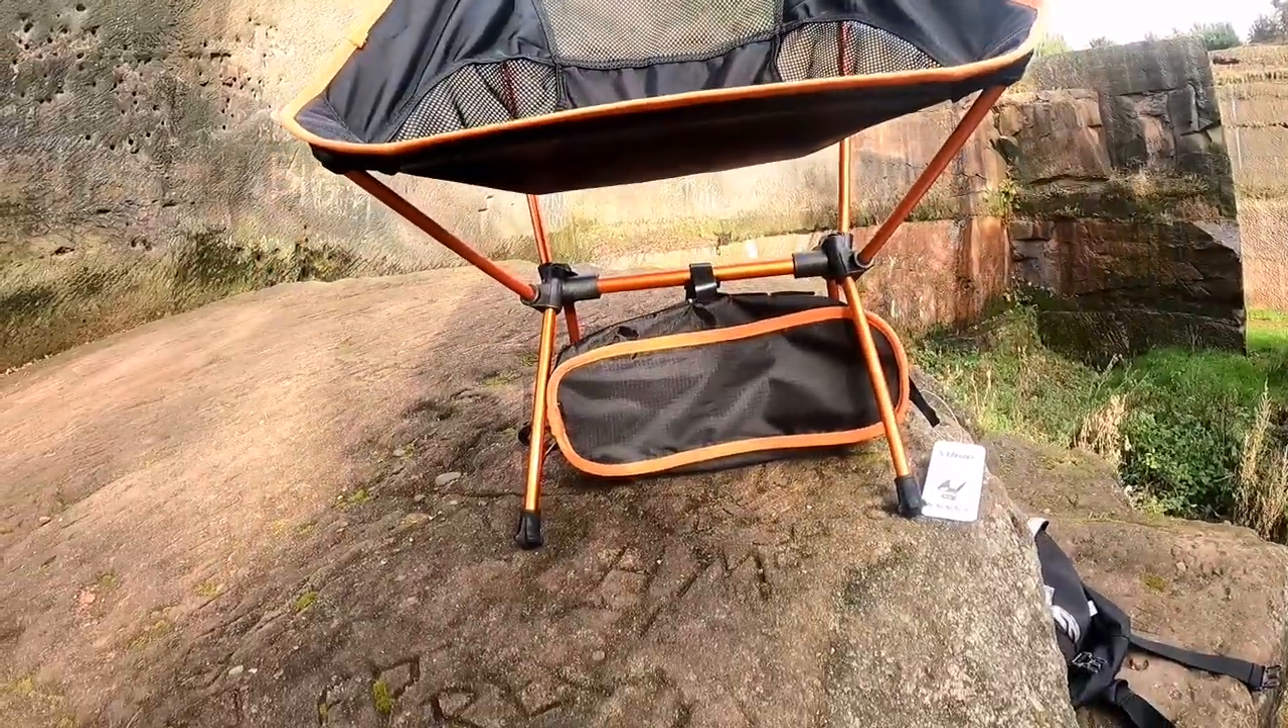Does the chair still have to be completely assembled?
No.